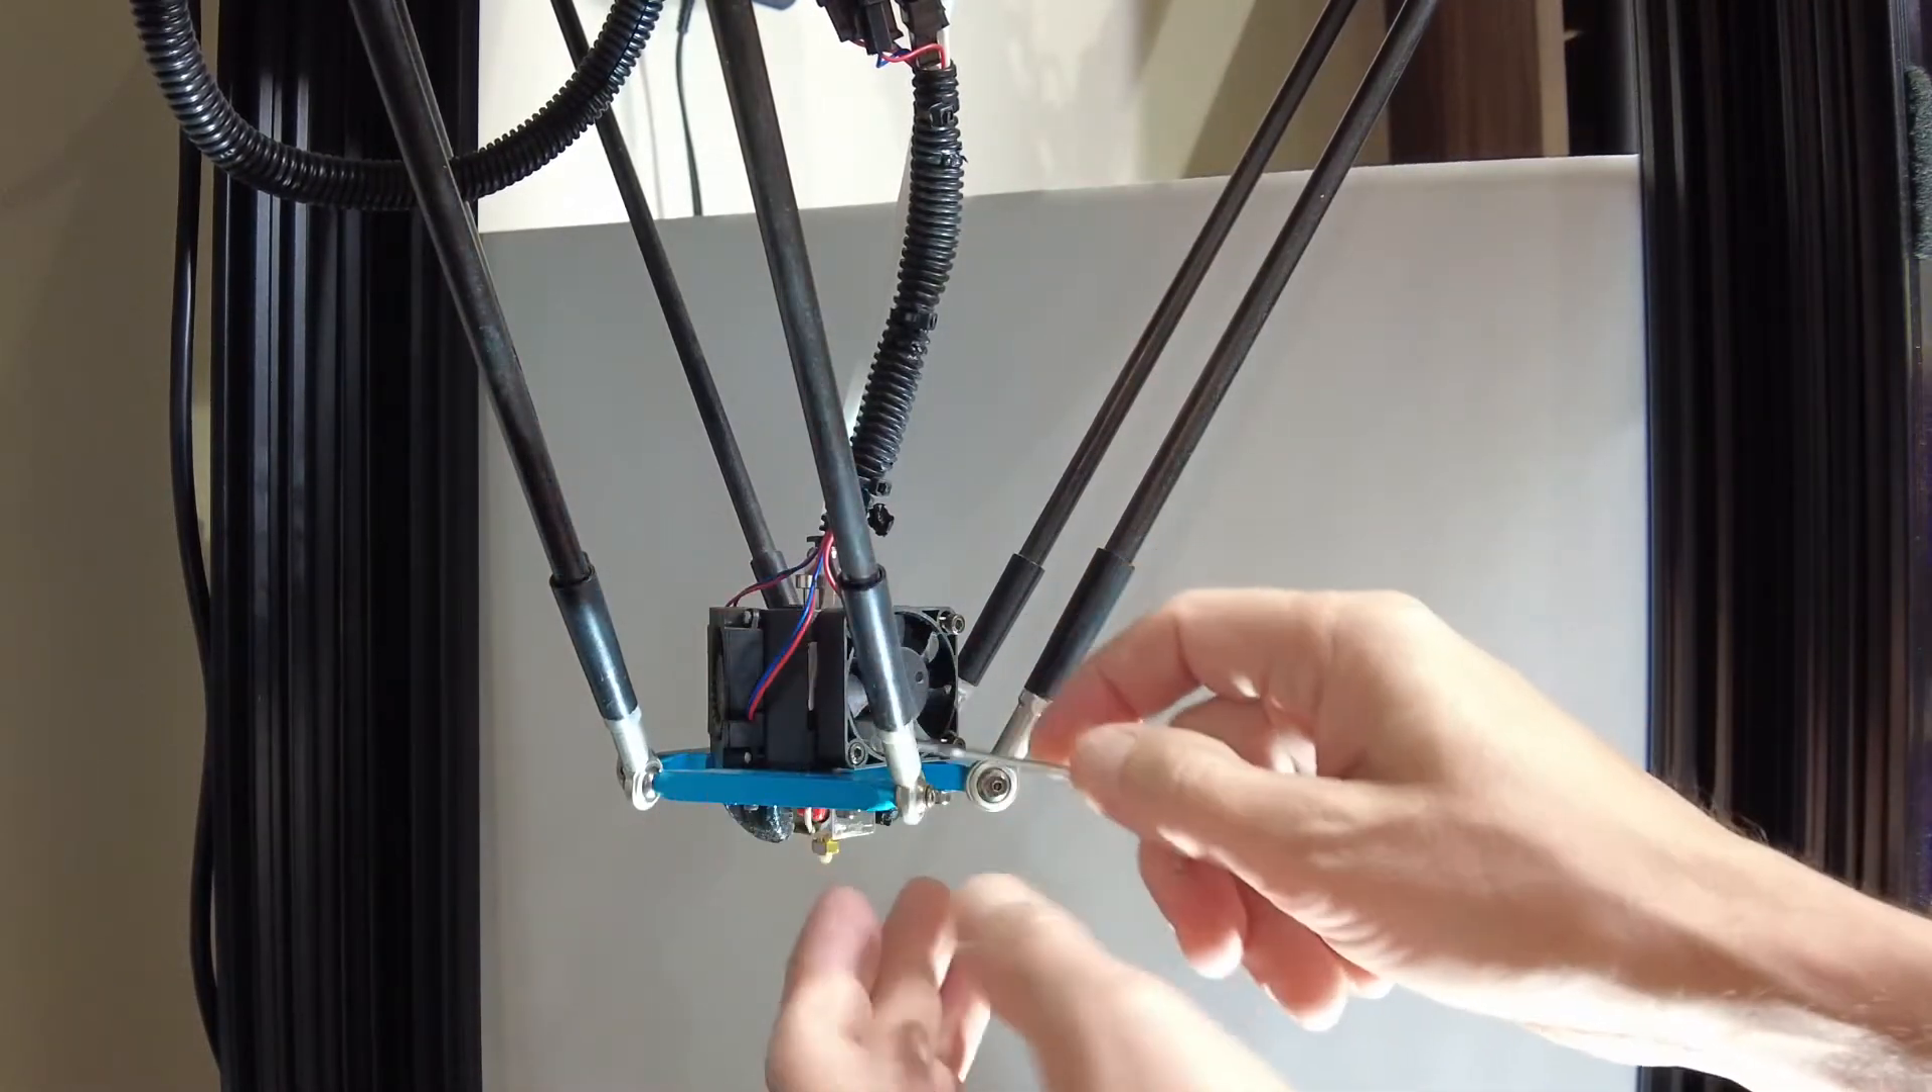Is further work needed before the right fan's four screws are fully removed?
Yes.